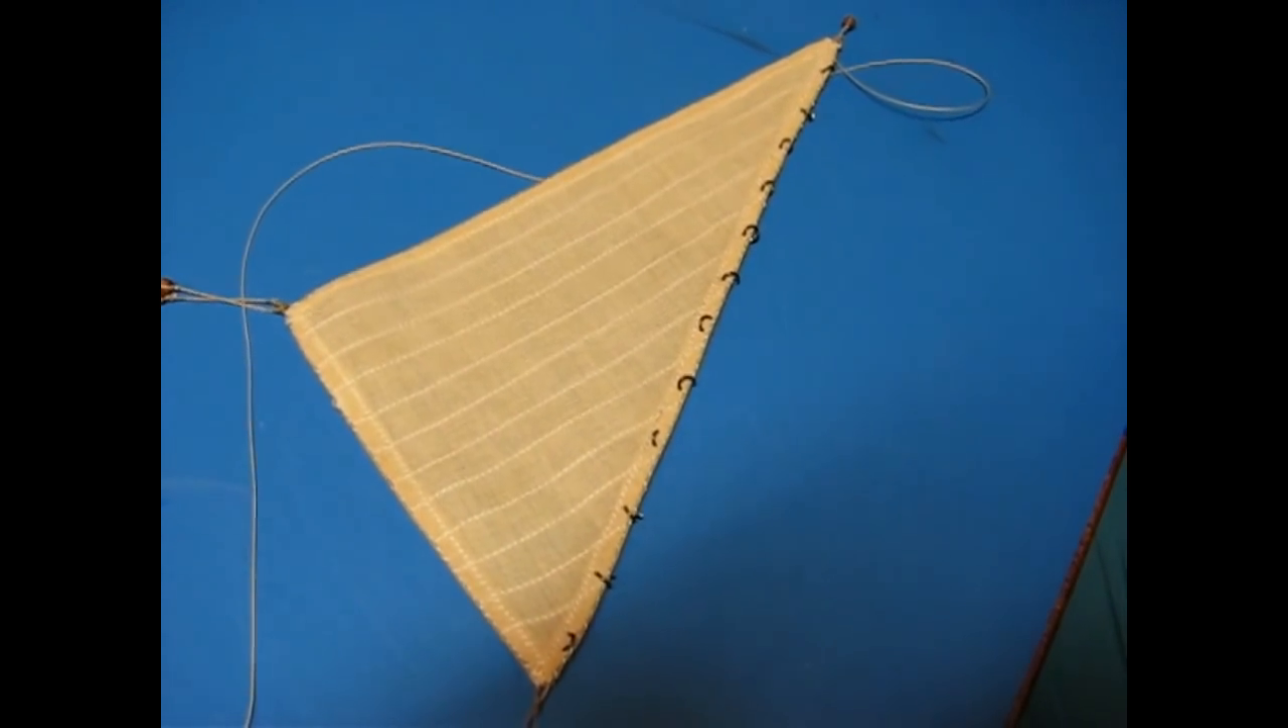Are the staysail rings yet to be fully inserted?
No.